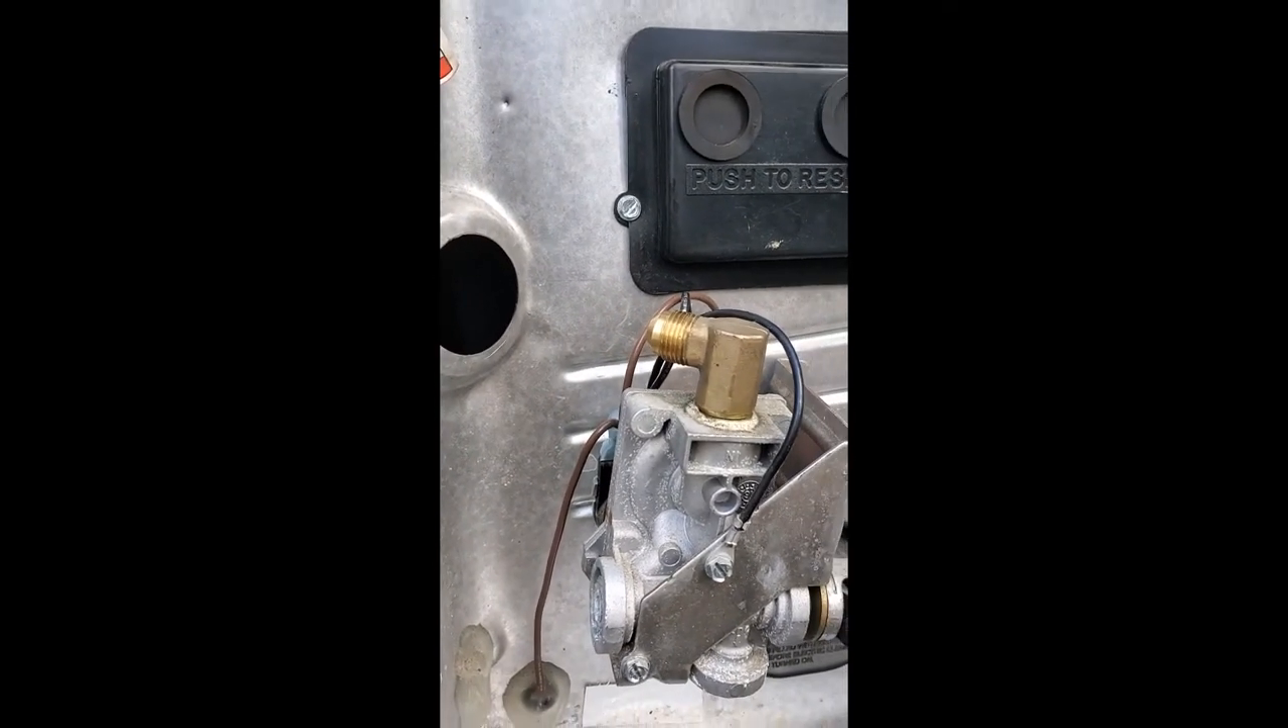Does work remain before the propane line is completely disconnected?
No.